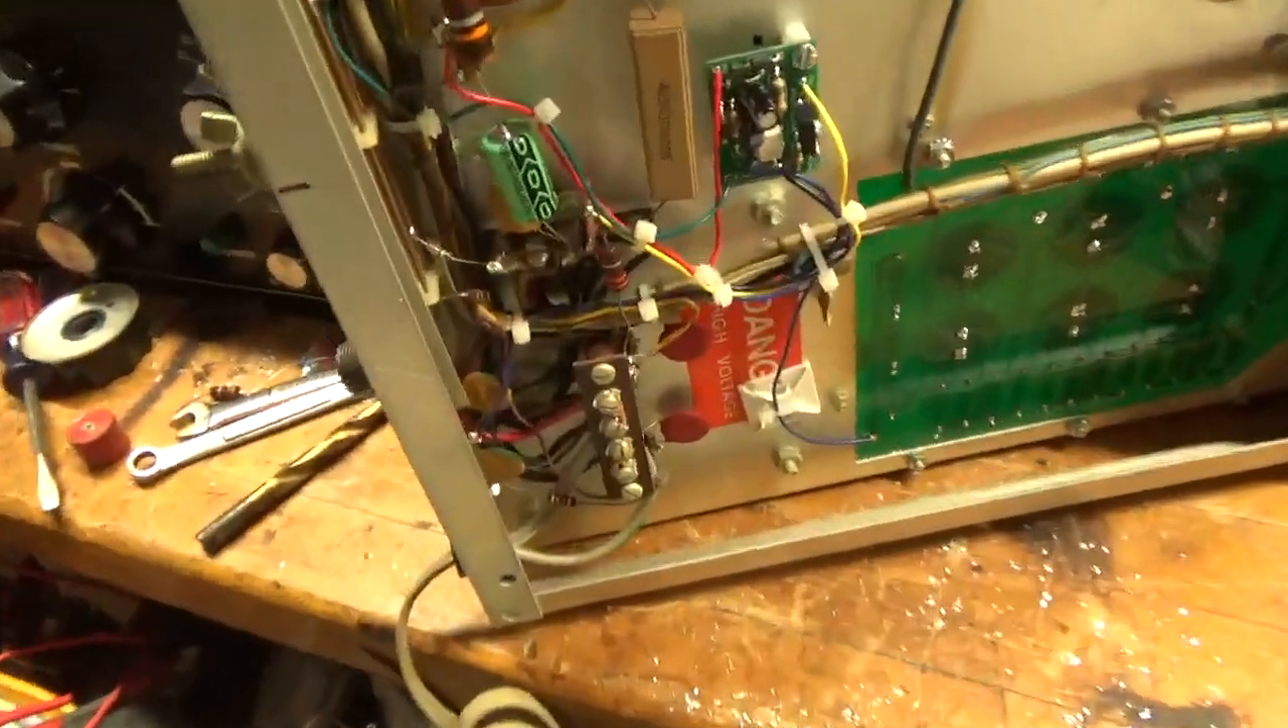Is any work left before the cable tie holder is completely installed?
No.